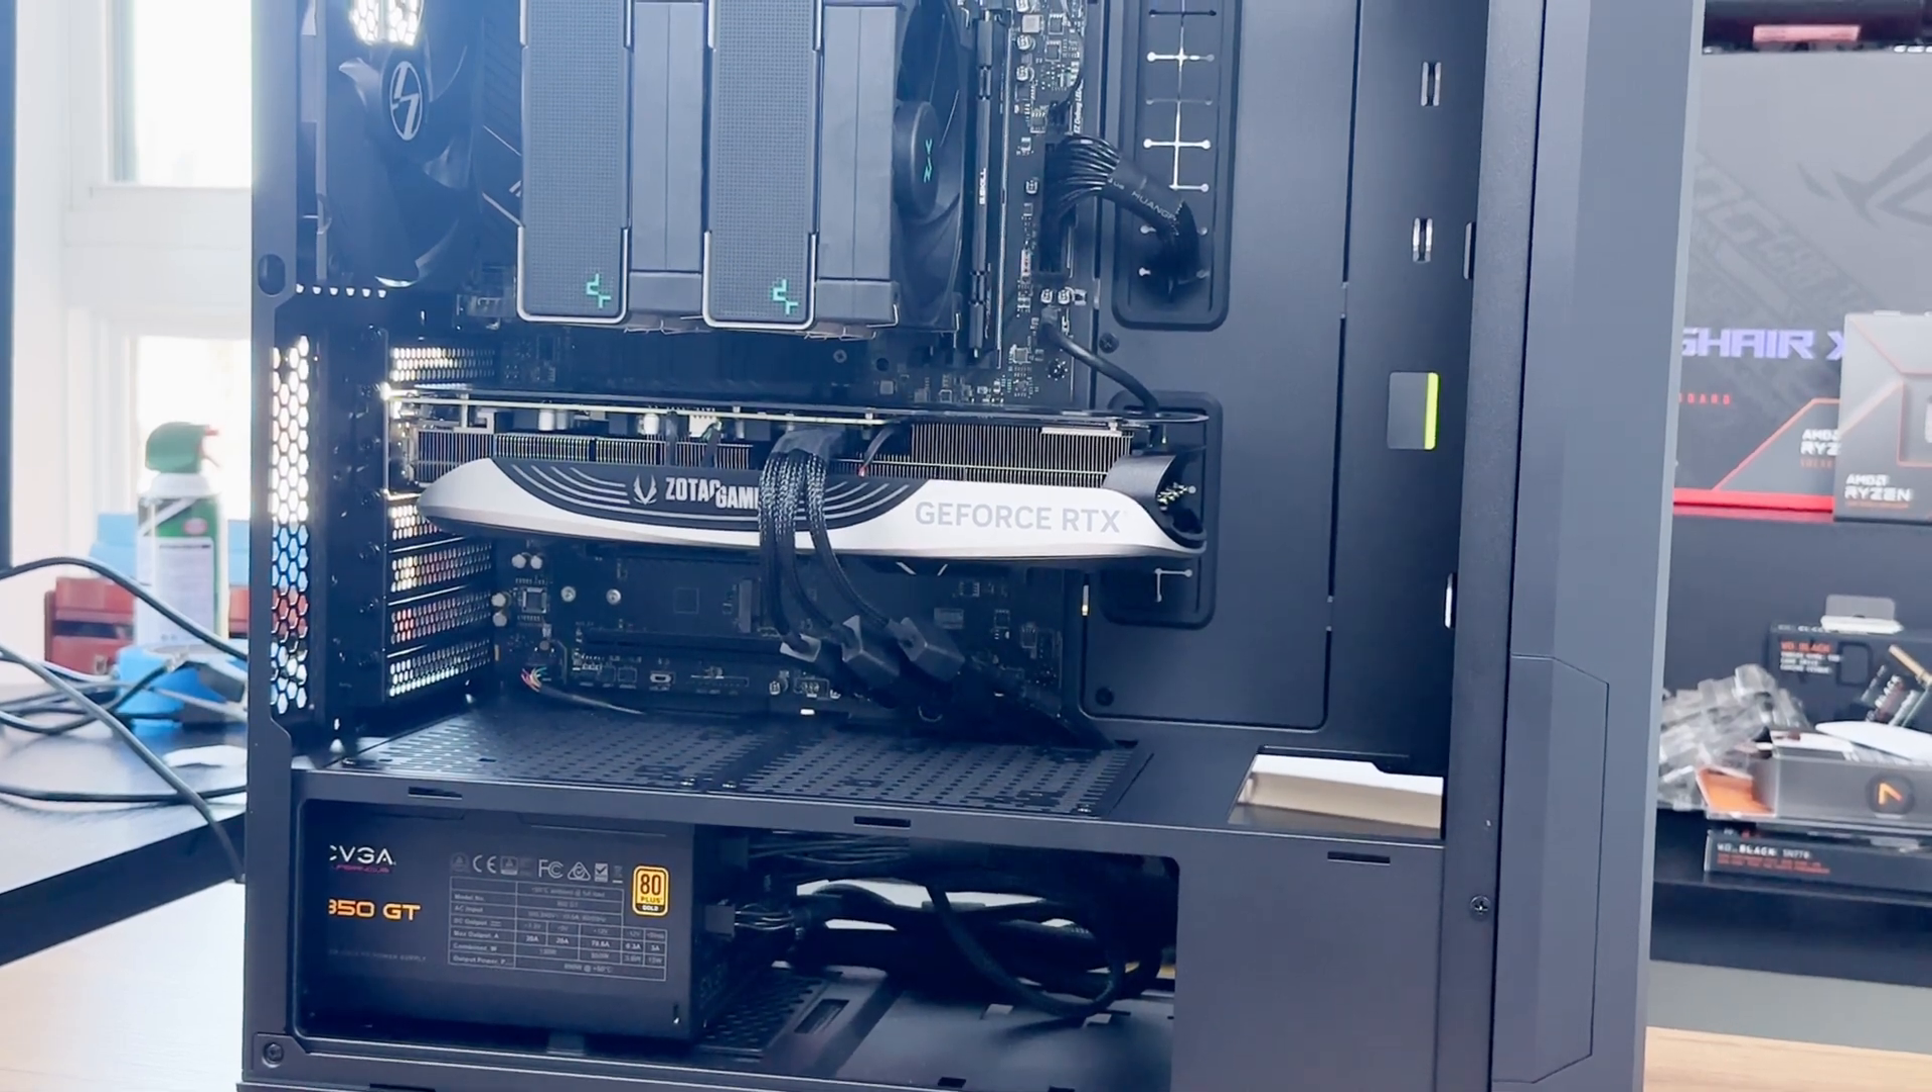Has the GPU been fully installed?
Yes.